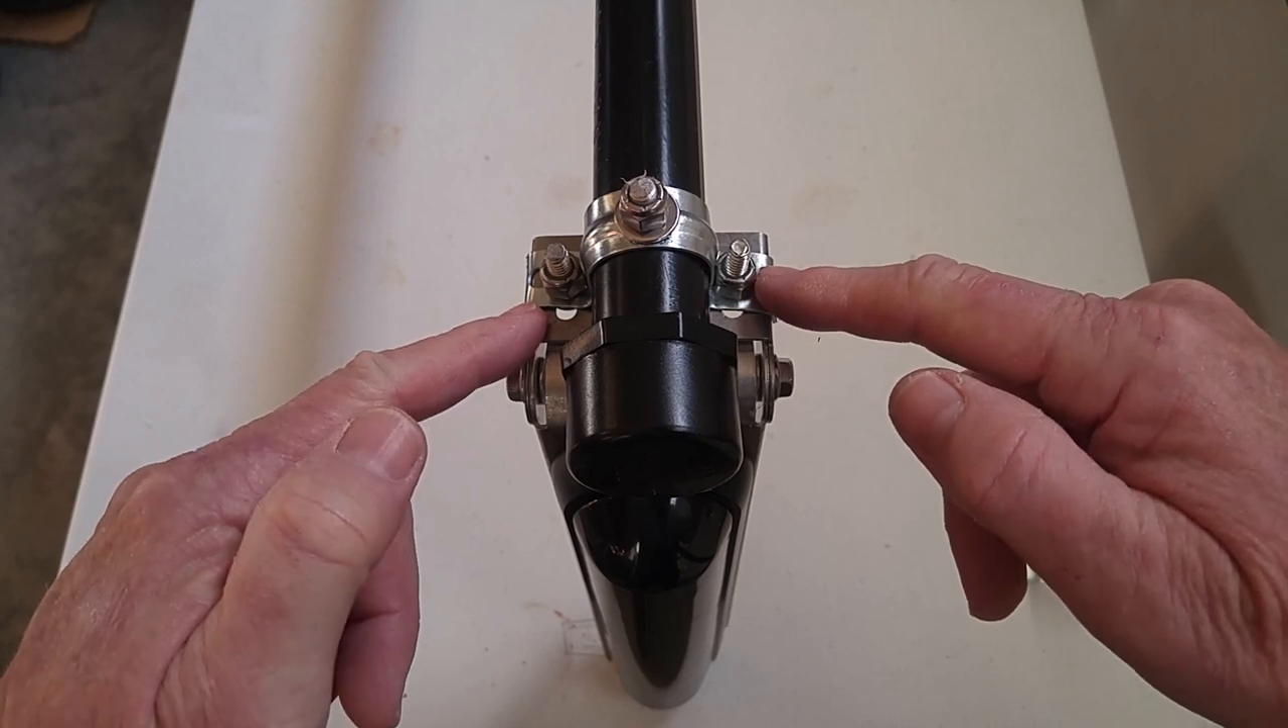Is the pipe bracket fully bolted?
Yes.